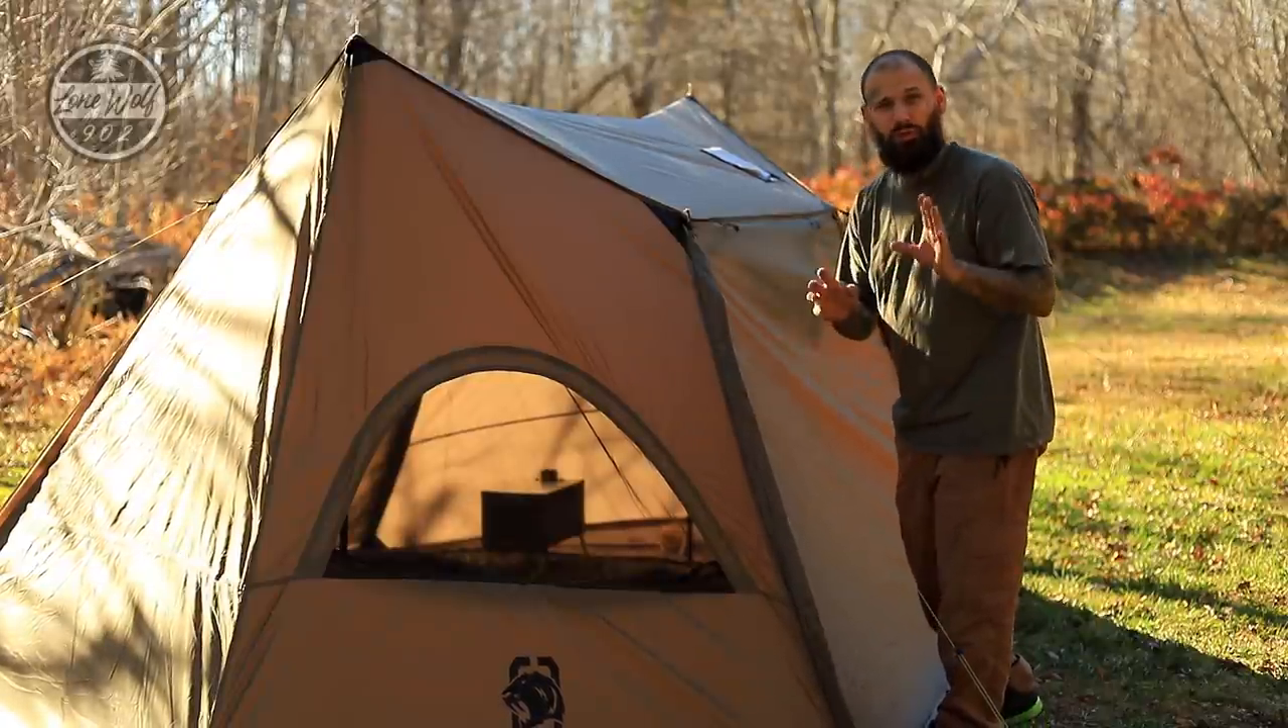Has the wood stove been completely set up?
No.